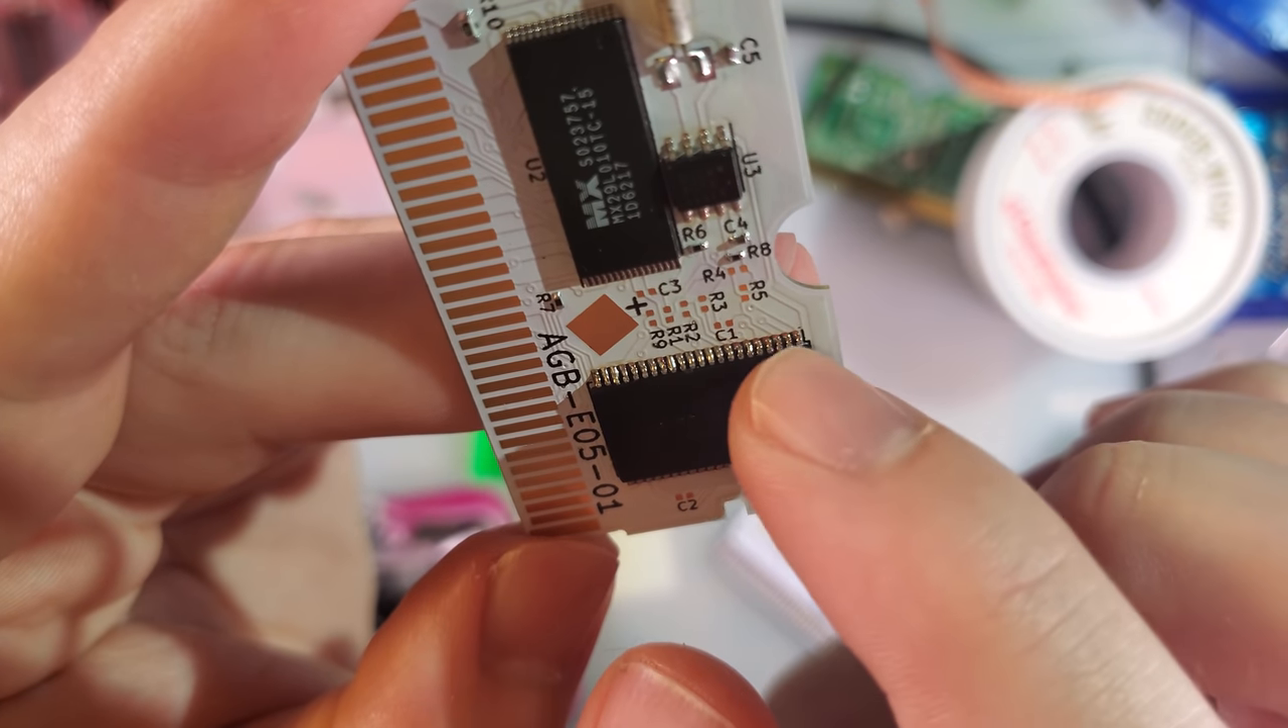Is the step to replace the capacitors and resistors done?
No.